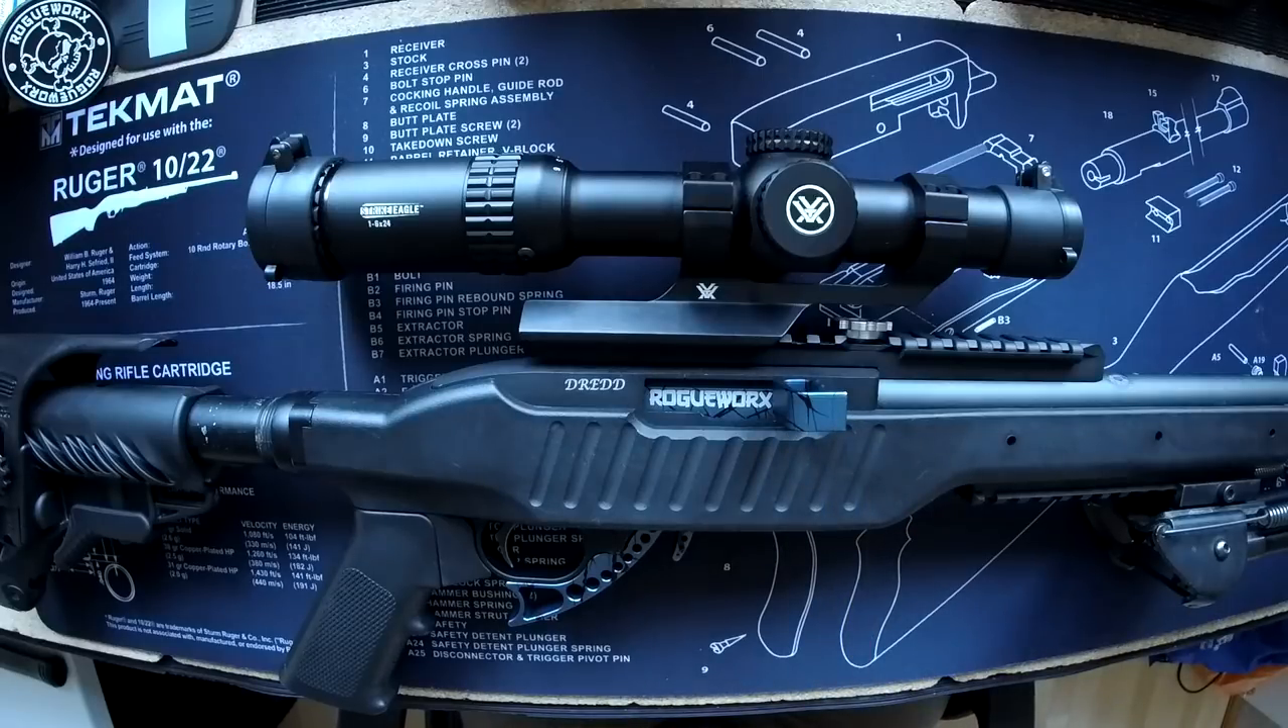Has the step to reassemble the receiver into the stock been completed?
Yes.